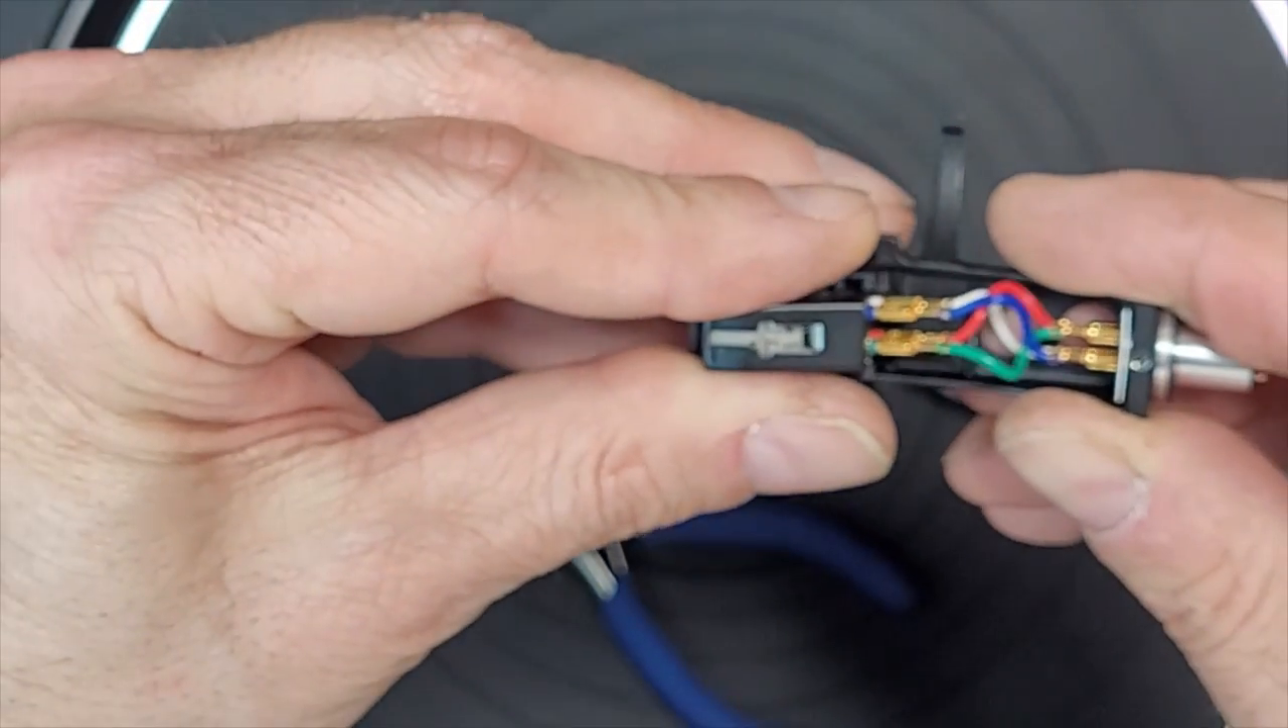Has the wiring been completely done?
Yes.